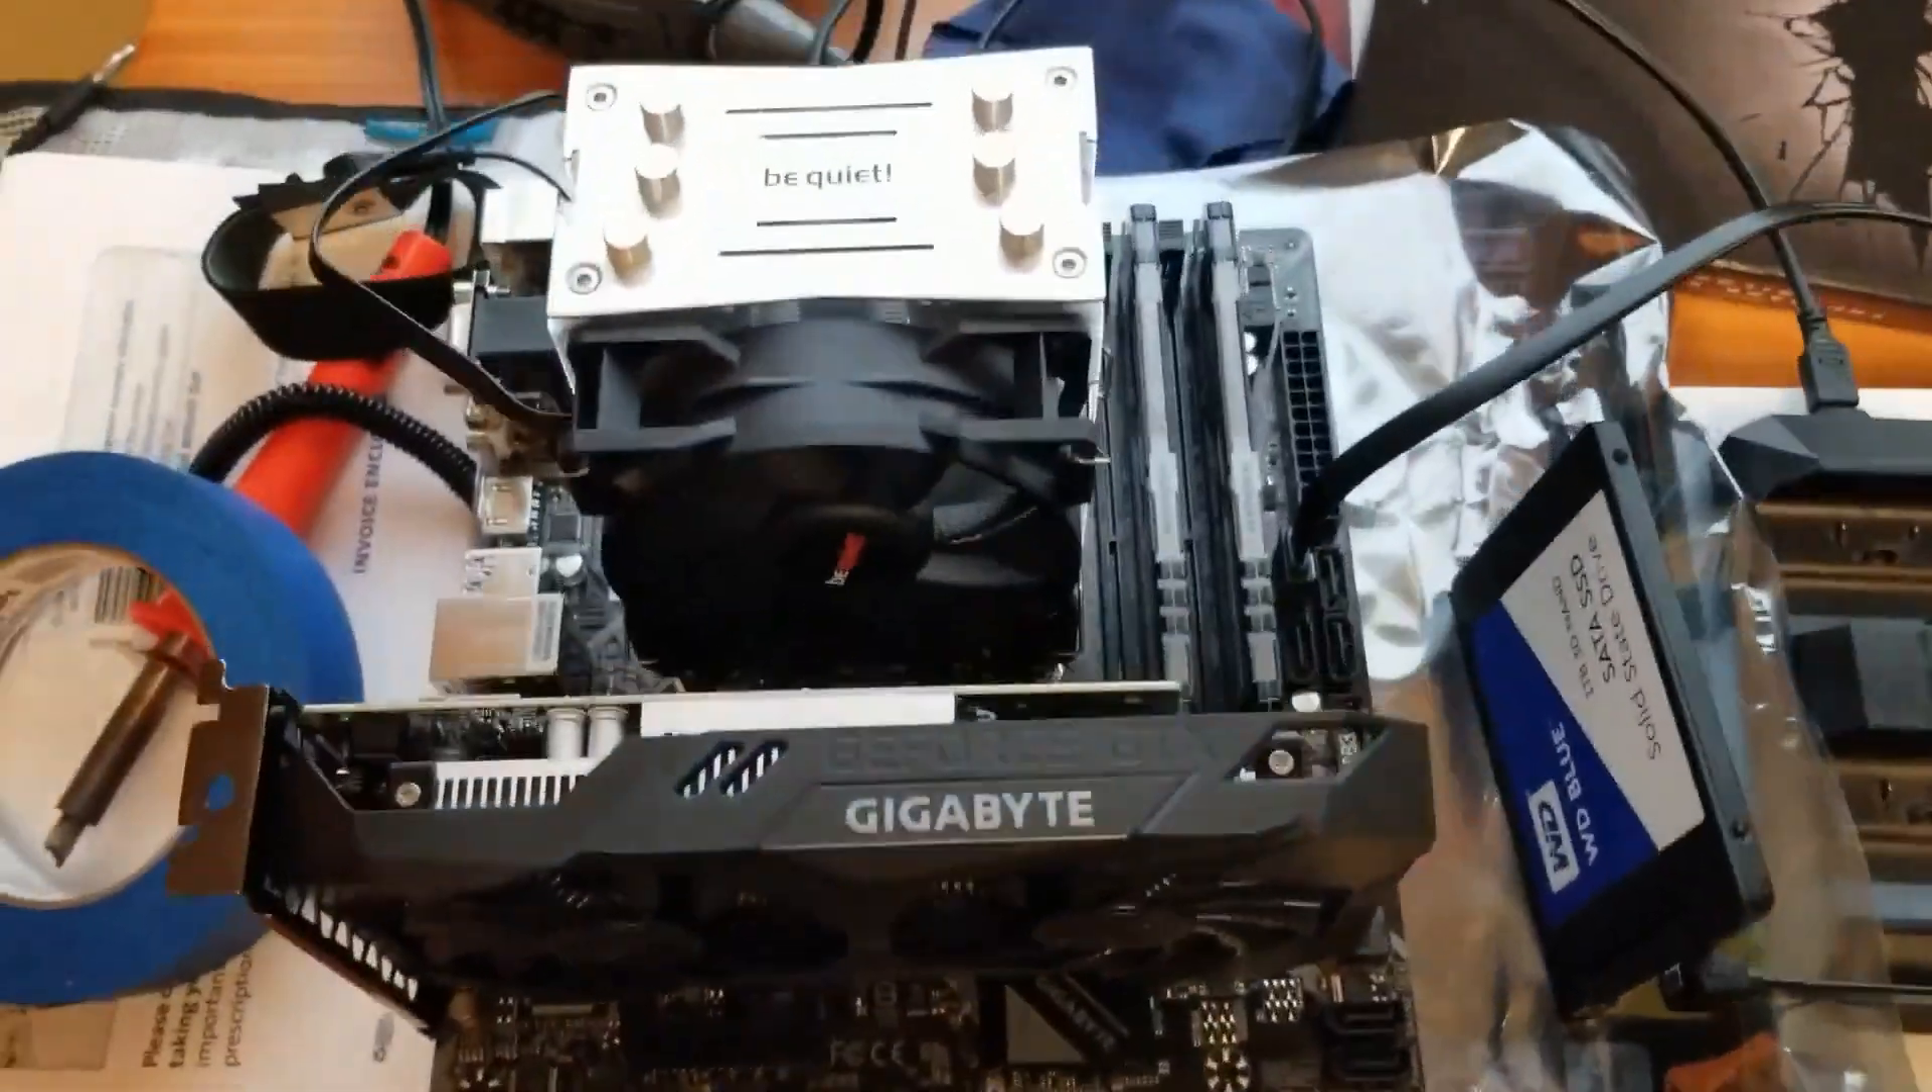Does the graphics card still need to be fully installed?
No.